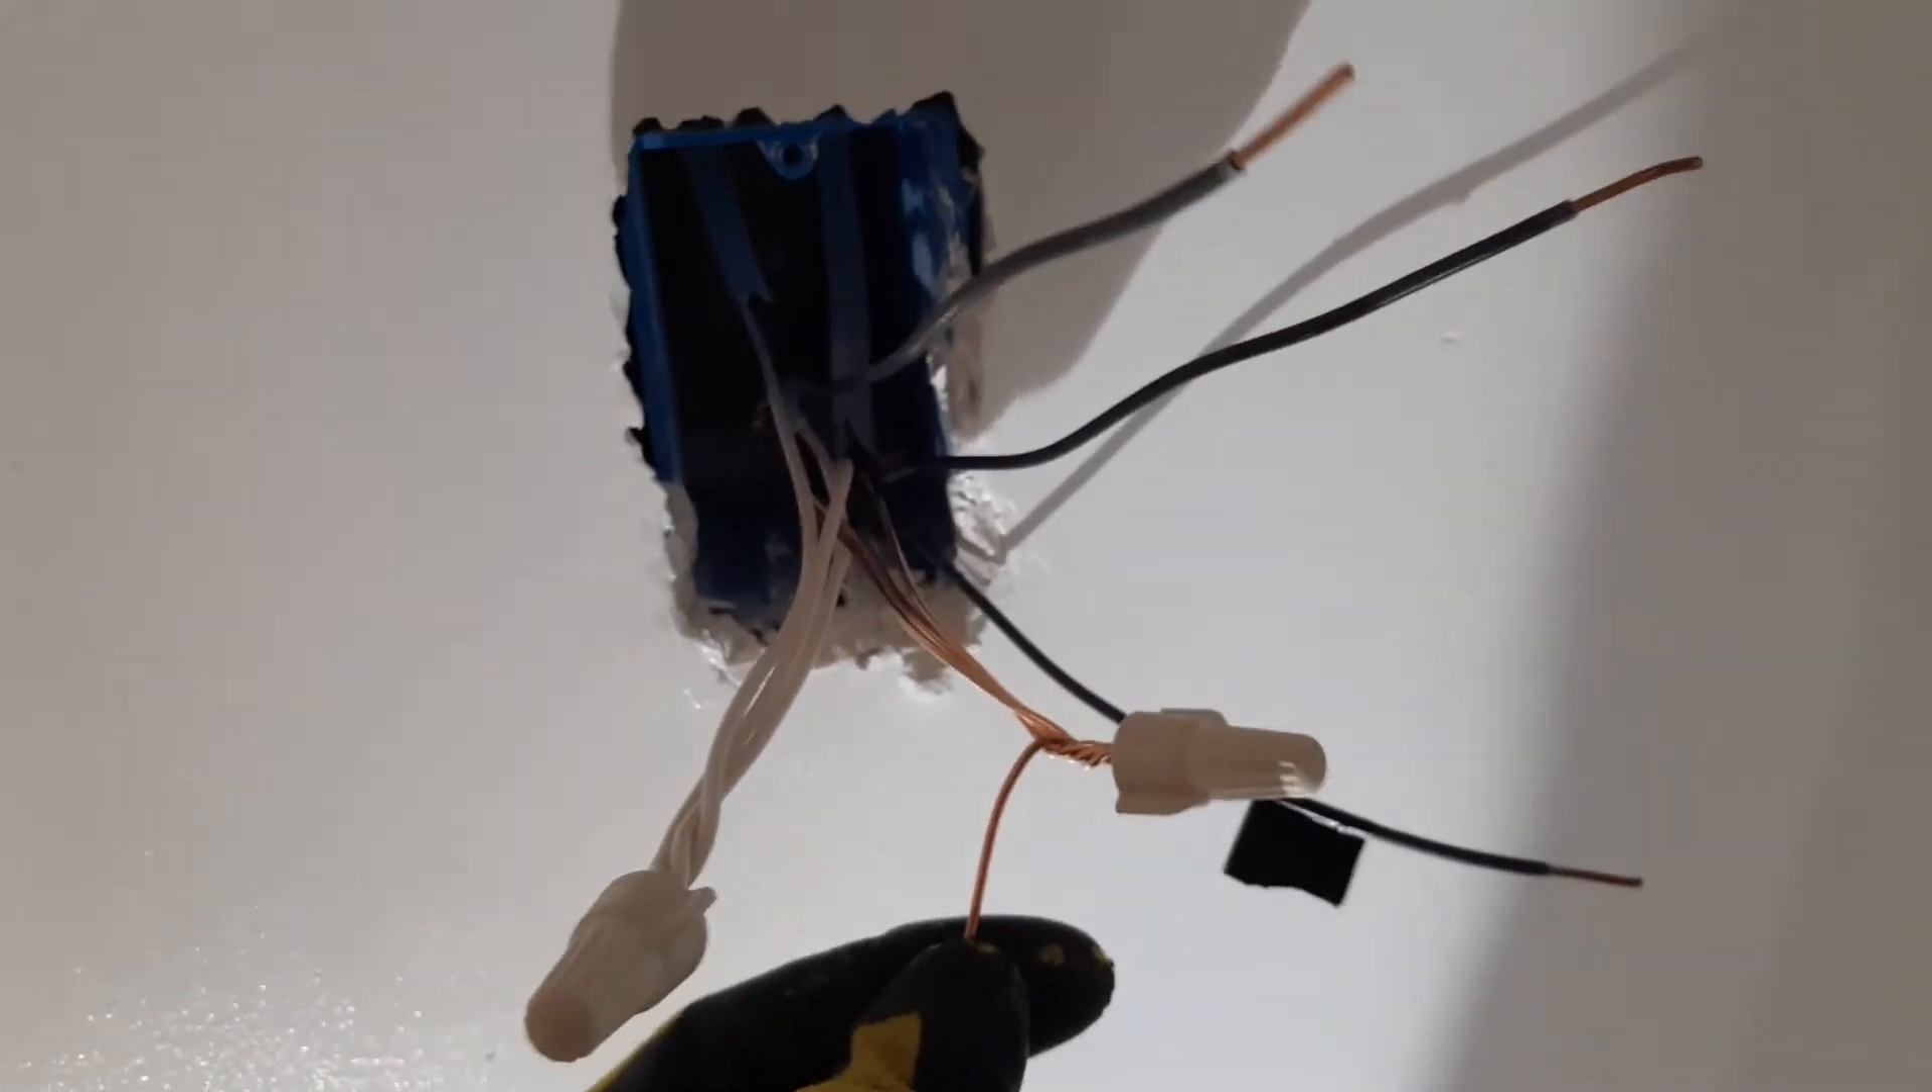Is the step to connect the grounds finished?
Yes.